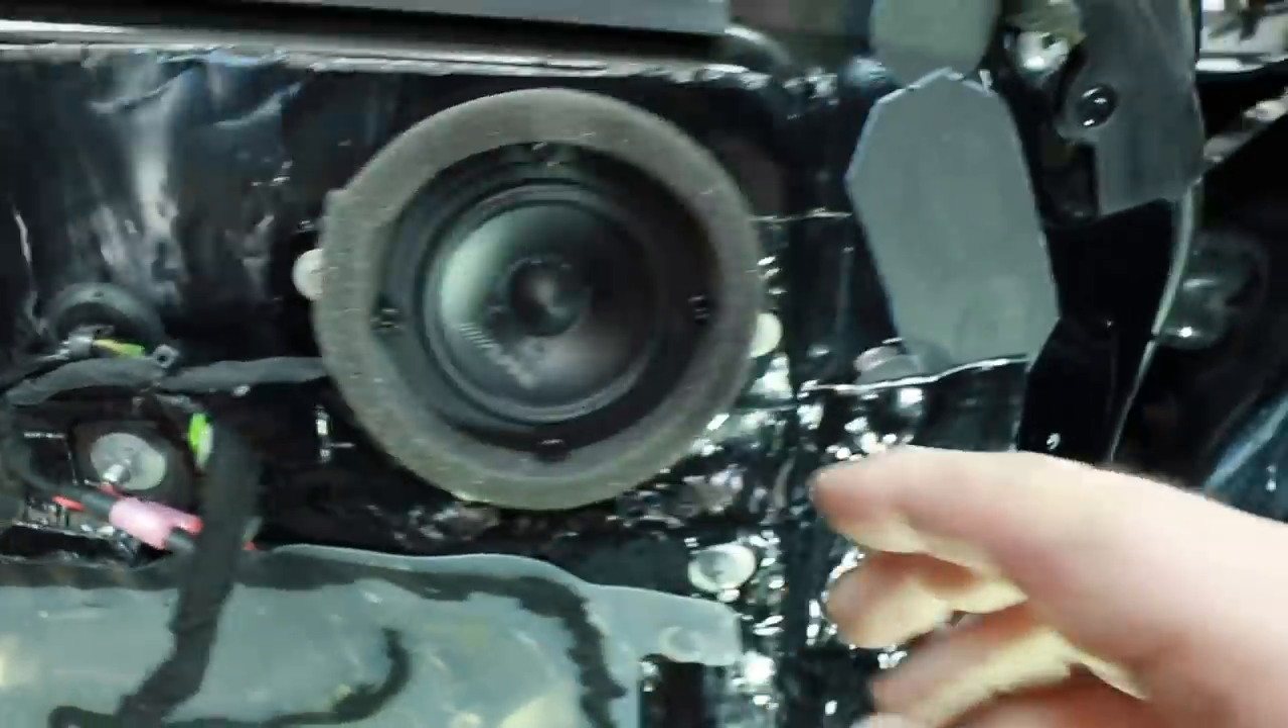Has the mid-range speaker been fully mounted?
Yes.